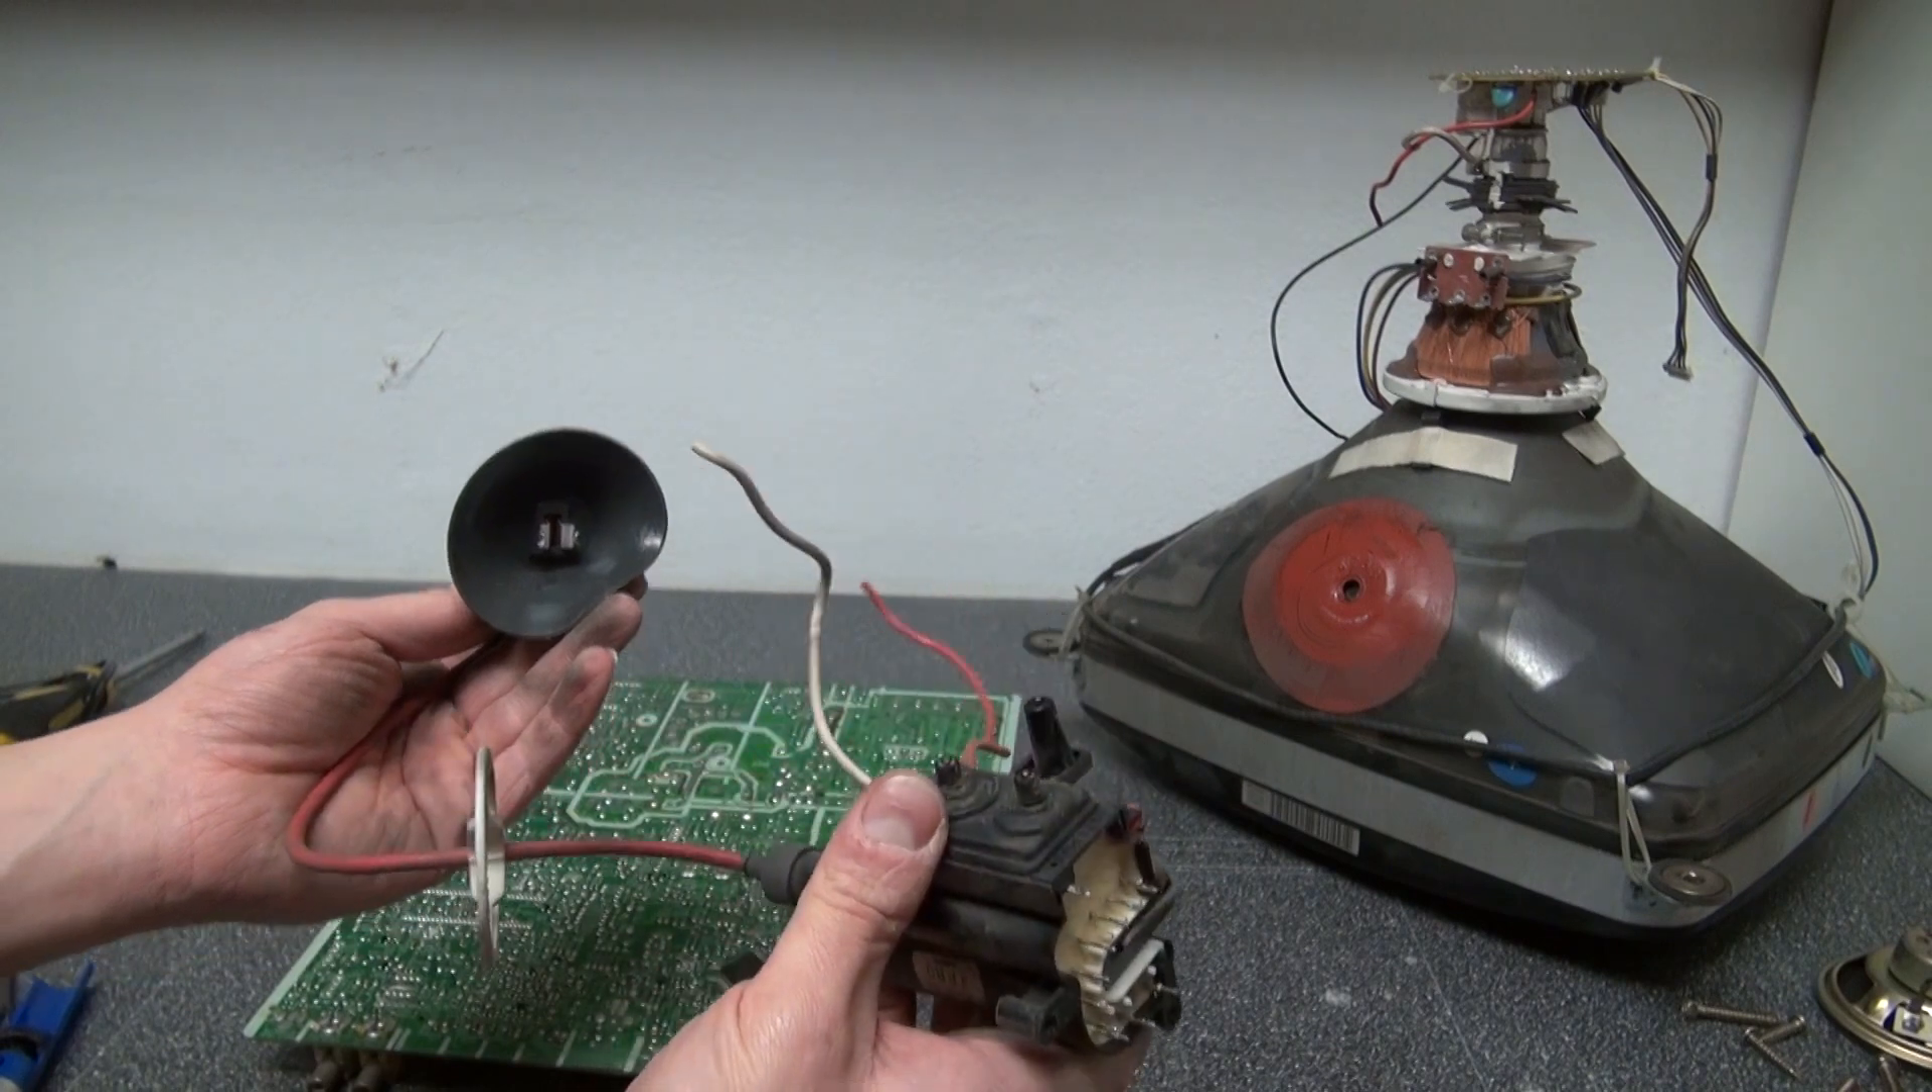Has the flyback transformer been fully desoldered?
Yes.